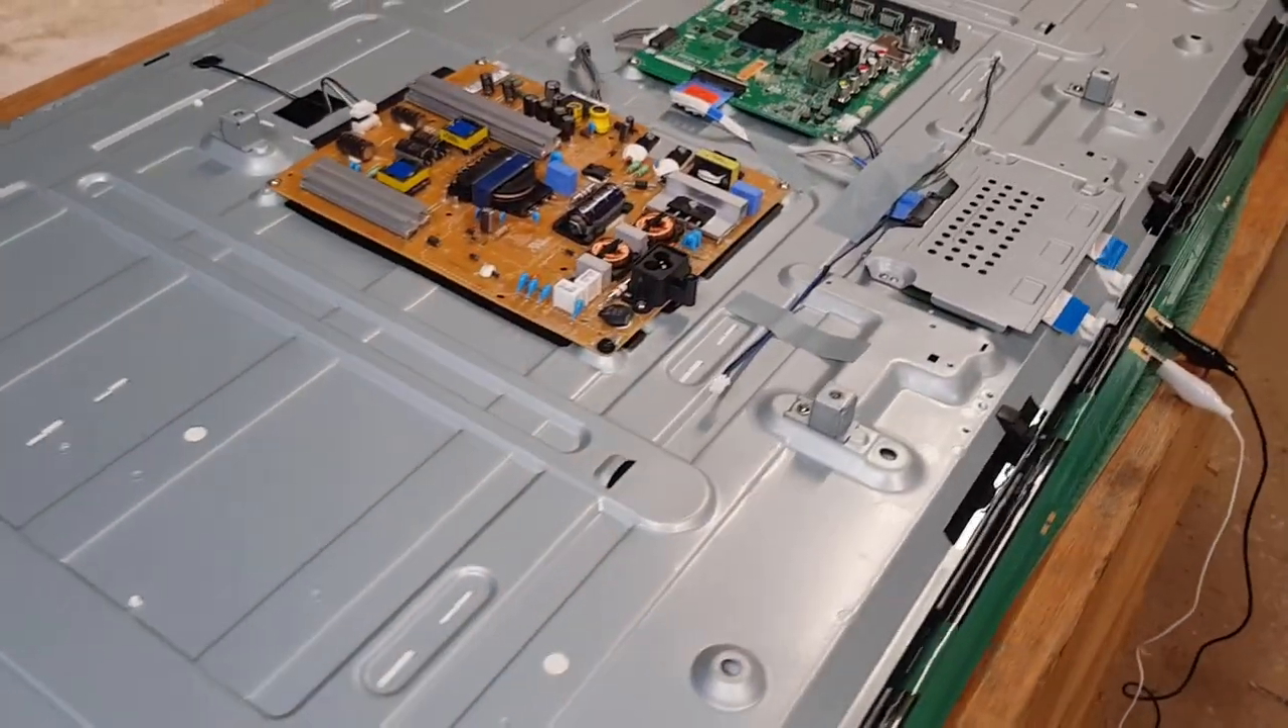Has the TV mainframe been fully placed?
Yes.